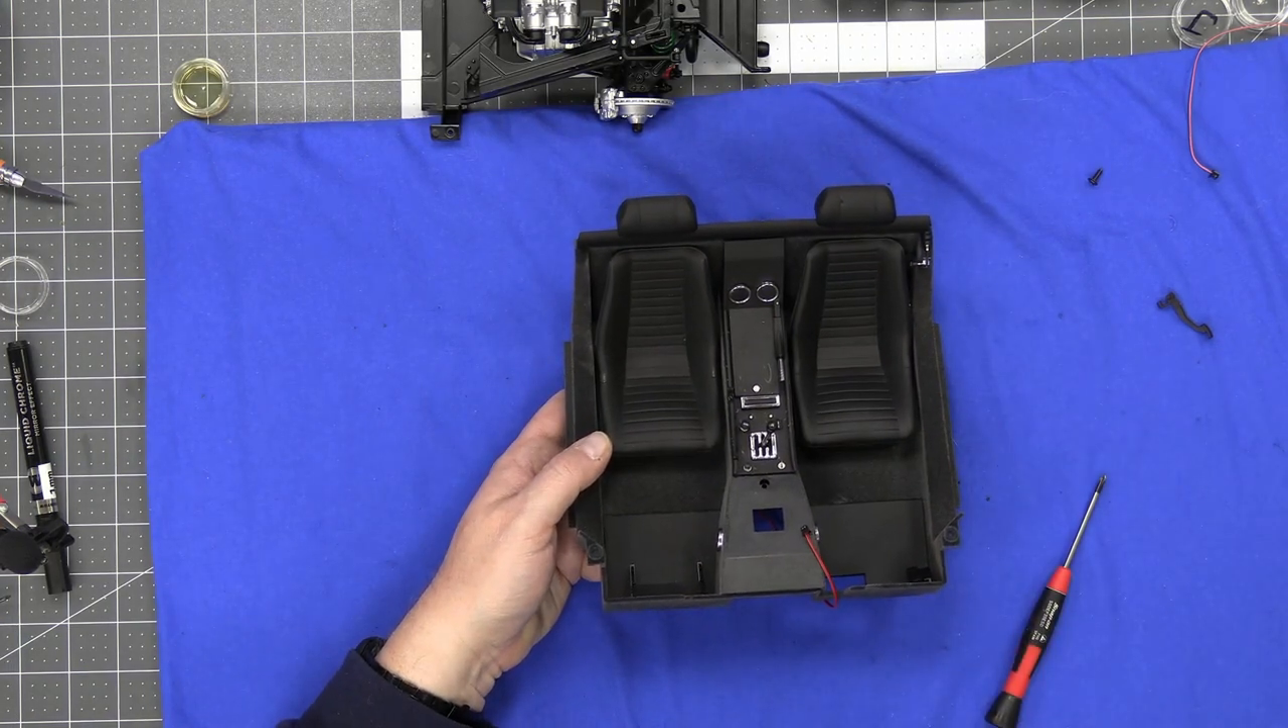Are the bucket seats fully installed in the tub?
Yes.